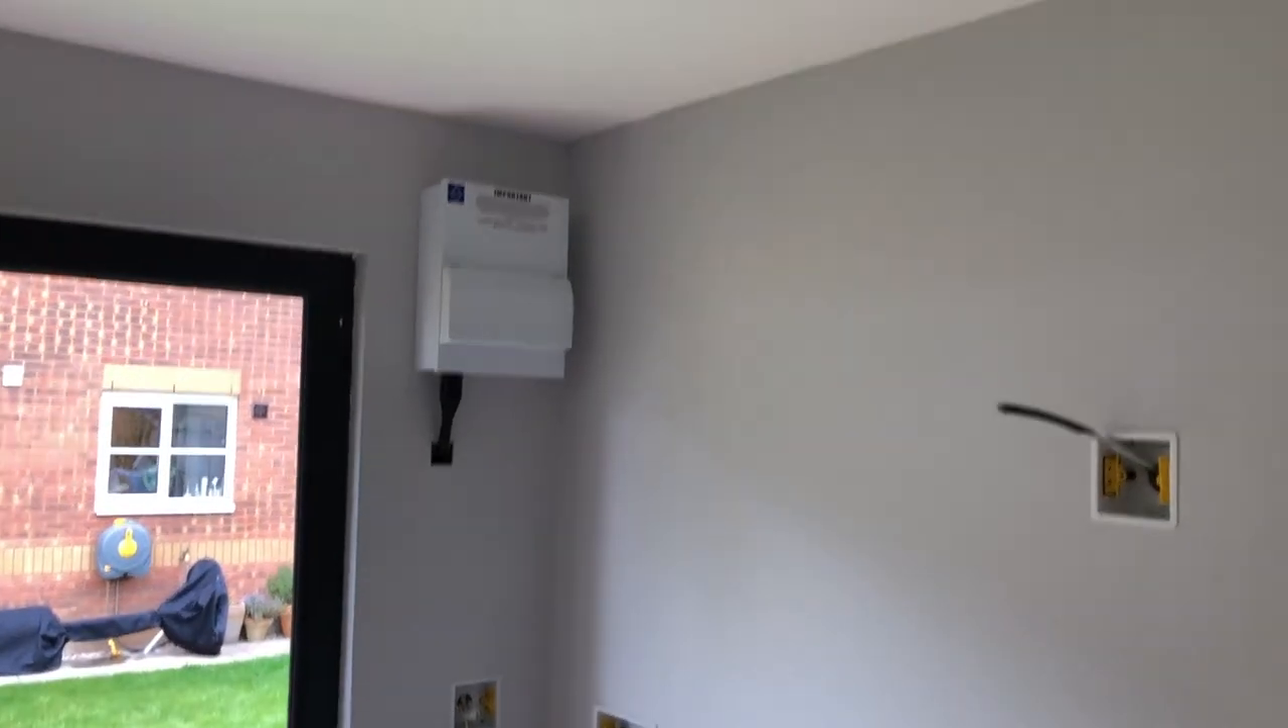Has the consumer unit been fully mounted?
Yes.